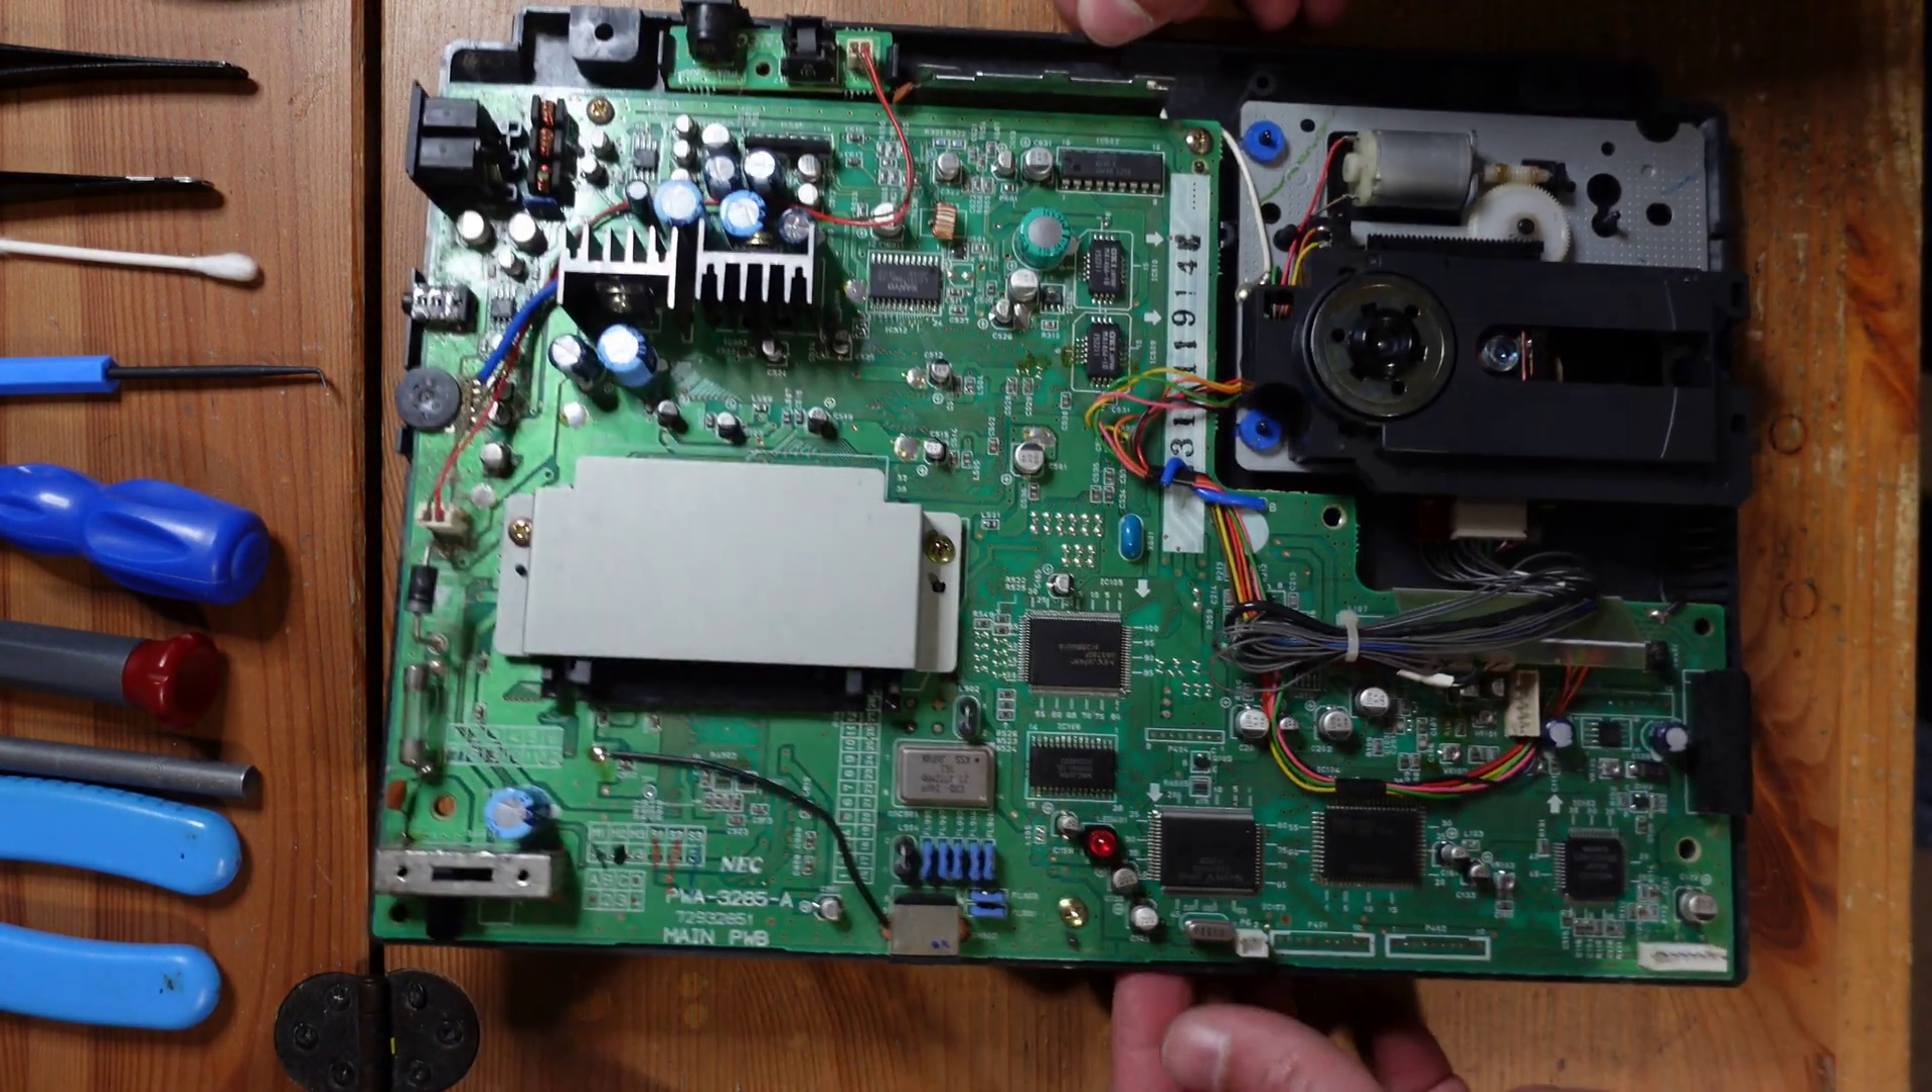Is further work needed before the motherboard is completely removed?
Yes.